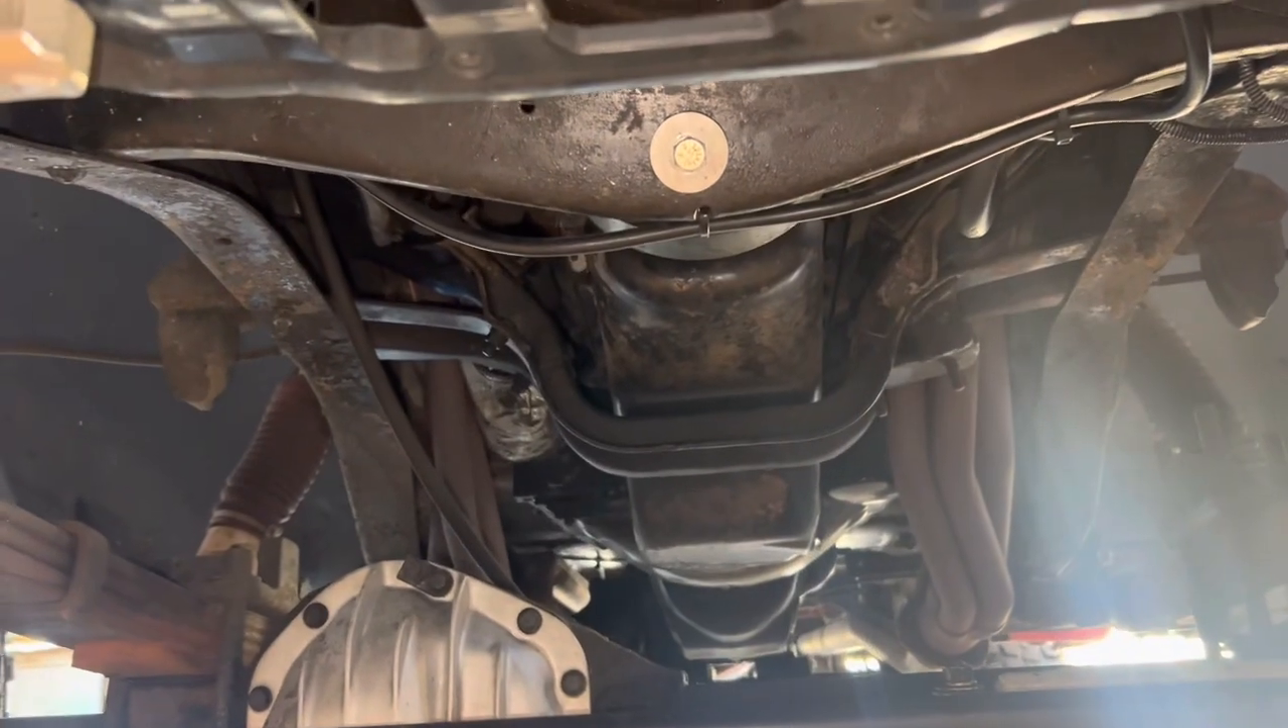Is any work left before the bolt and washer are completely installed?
No.